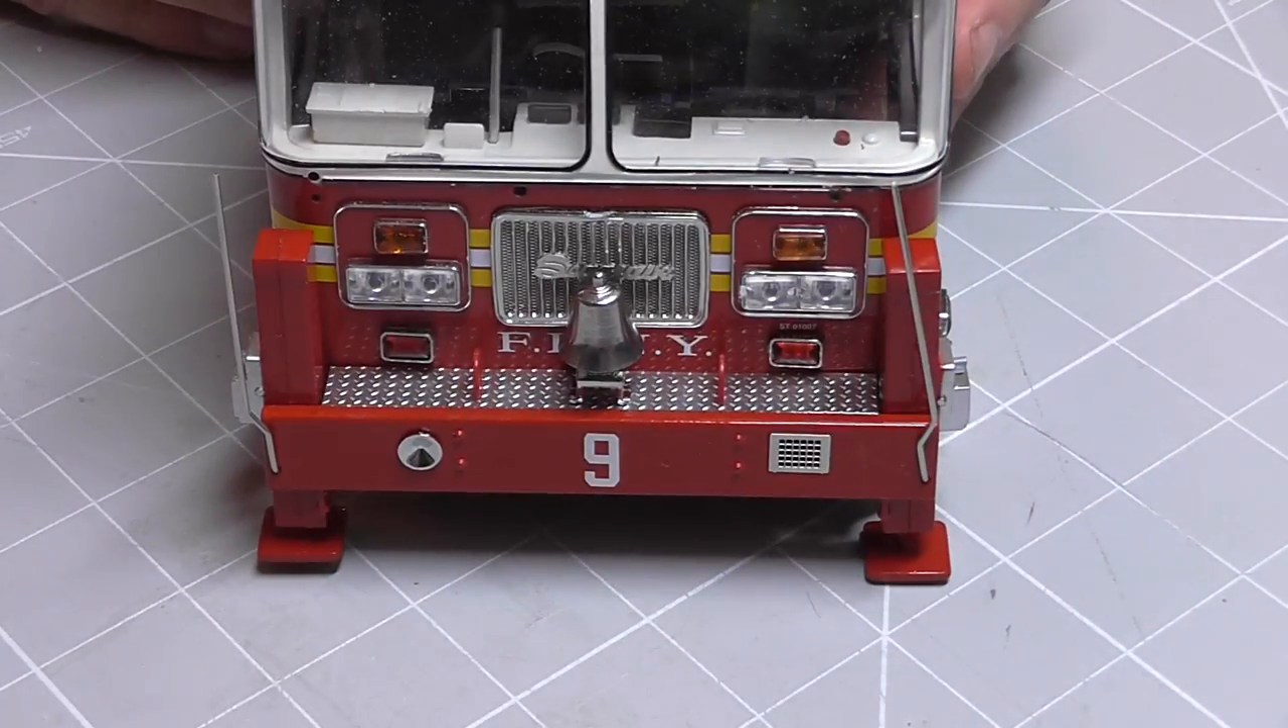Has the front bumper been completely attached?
Yes.